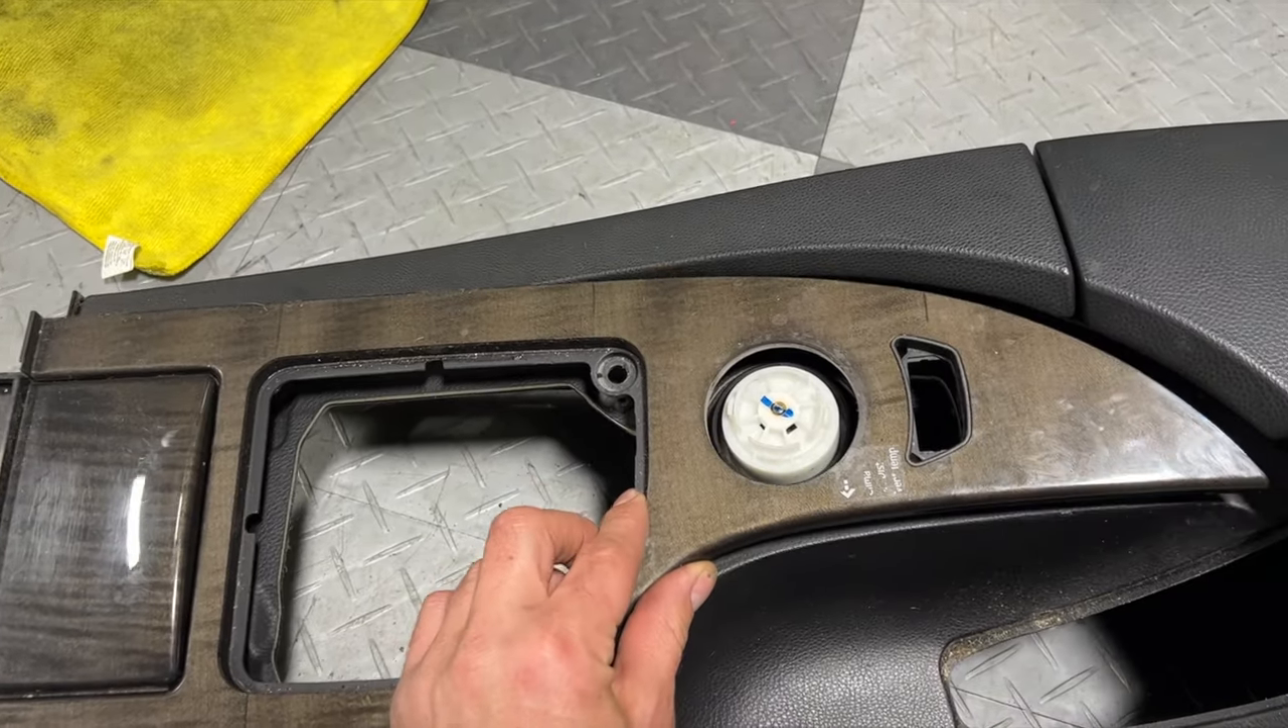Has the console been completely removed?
Yes.